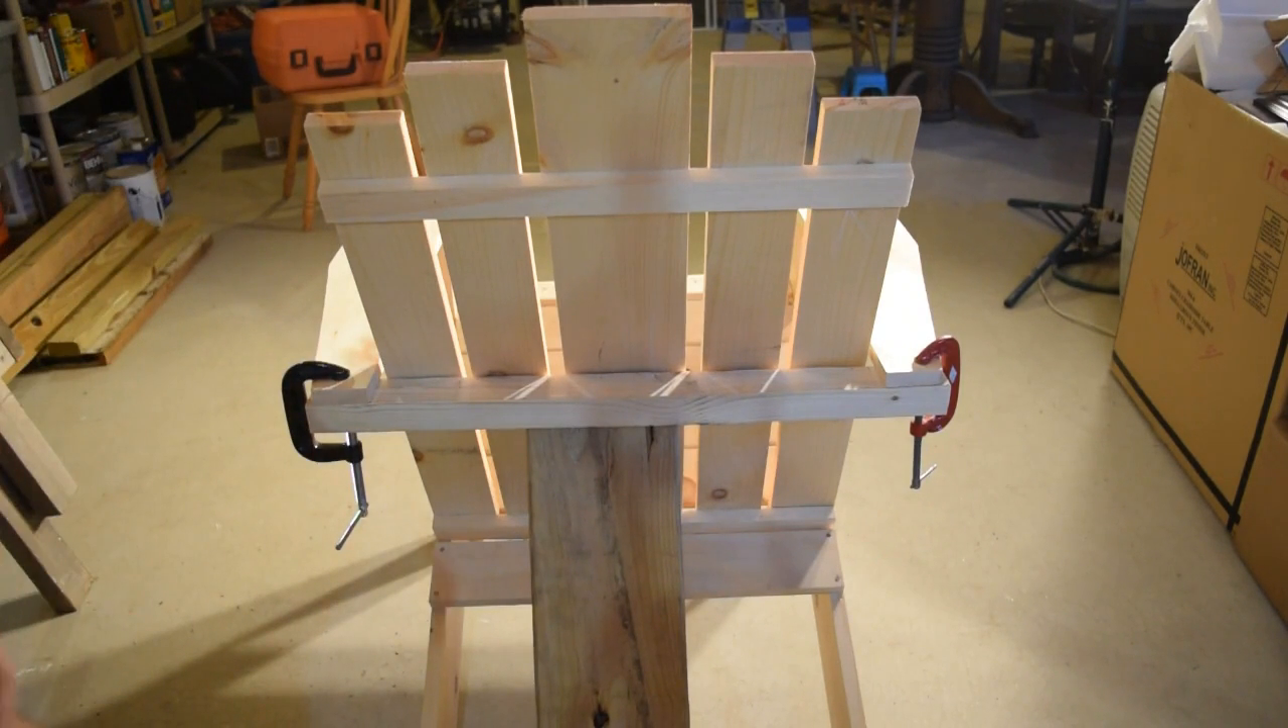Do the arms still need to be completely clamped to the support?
No.